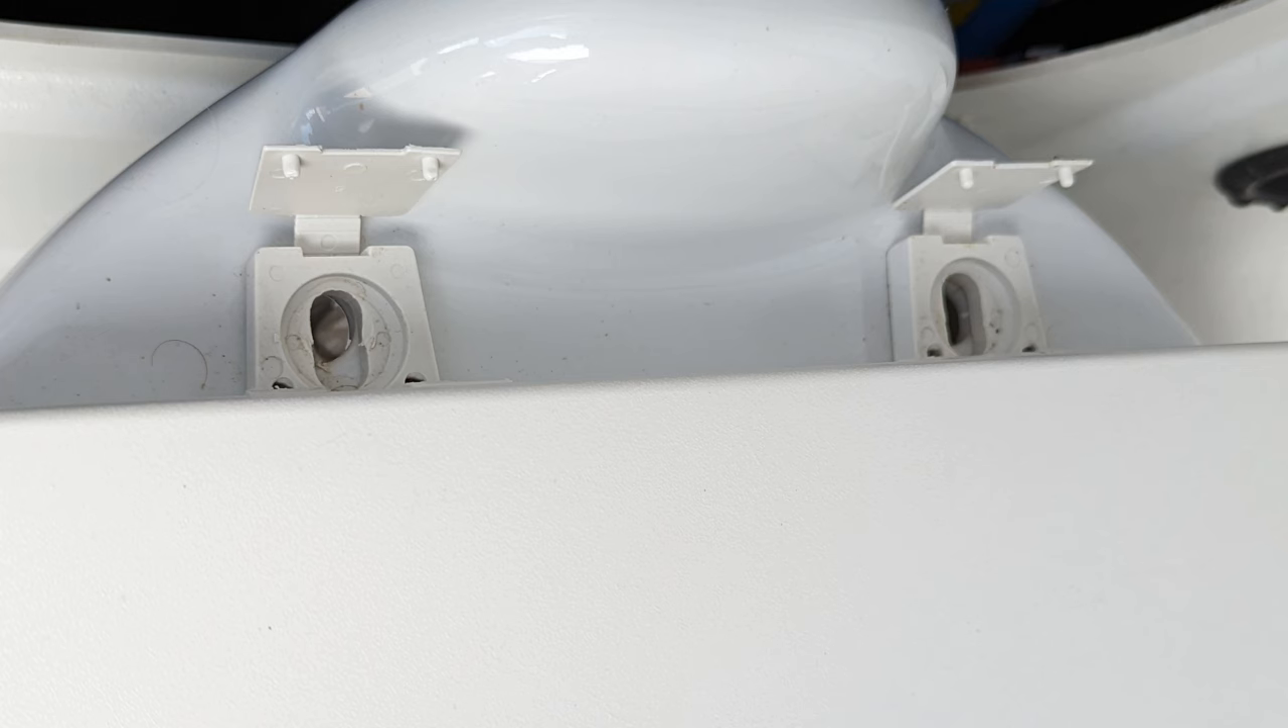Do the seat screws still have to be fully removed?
No.